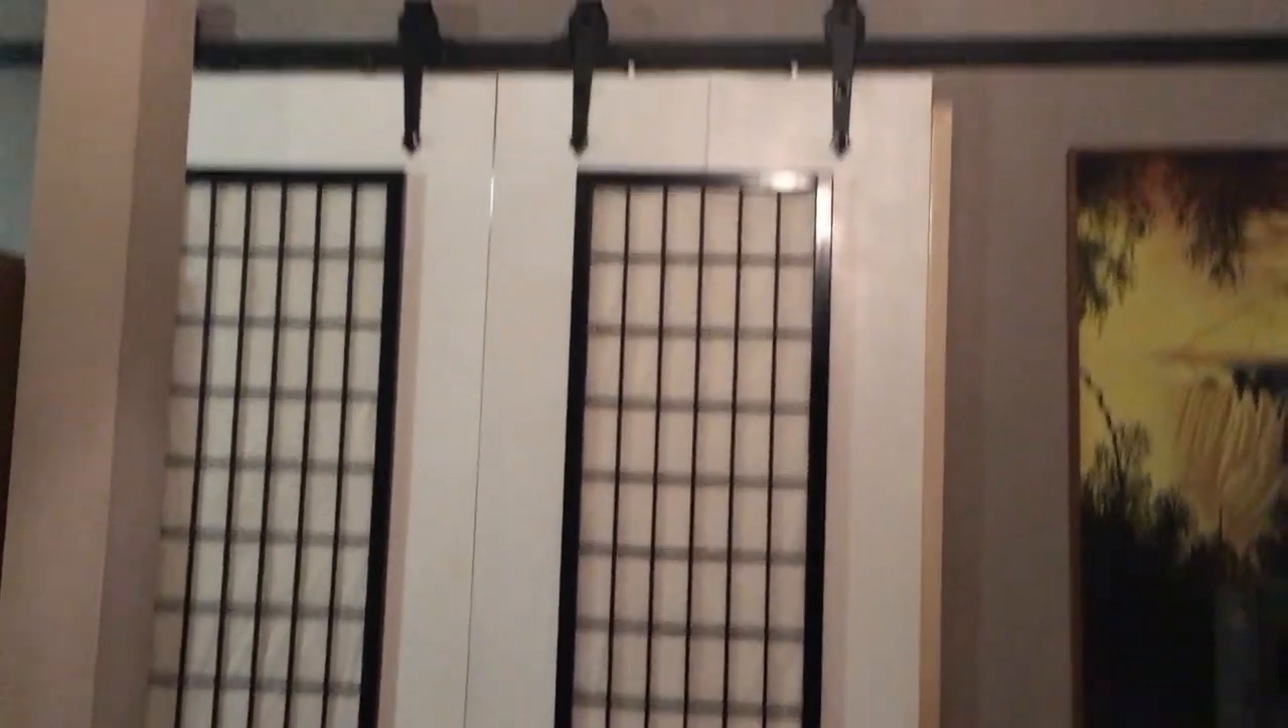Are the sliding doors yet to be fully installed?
No.